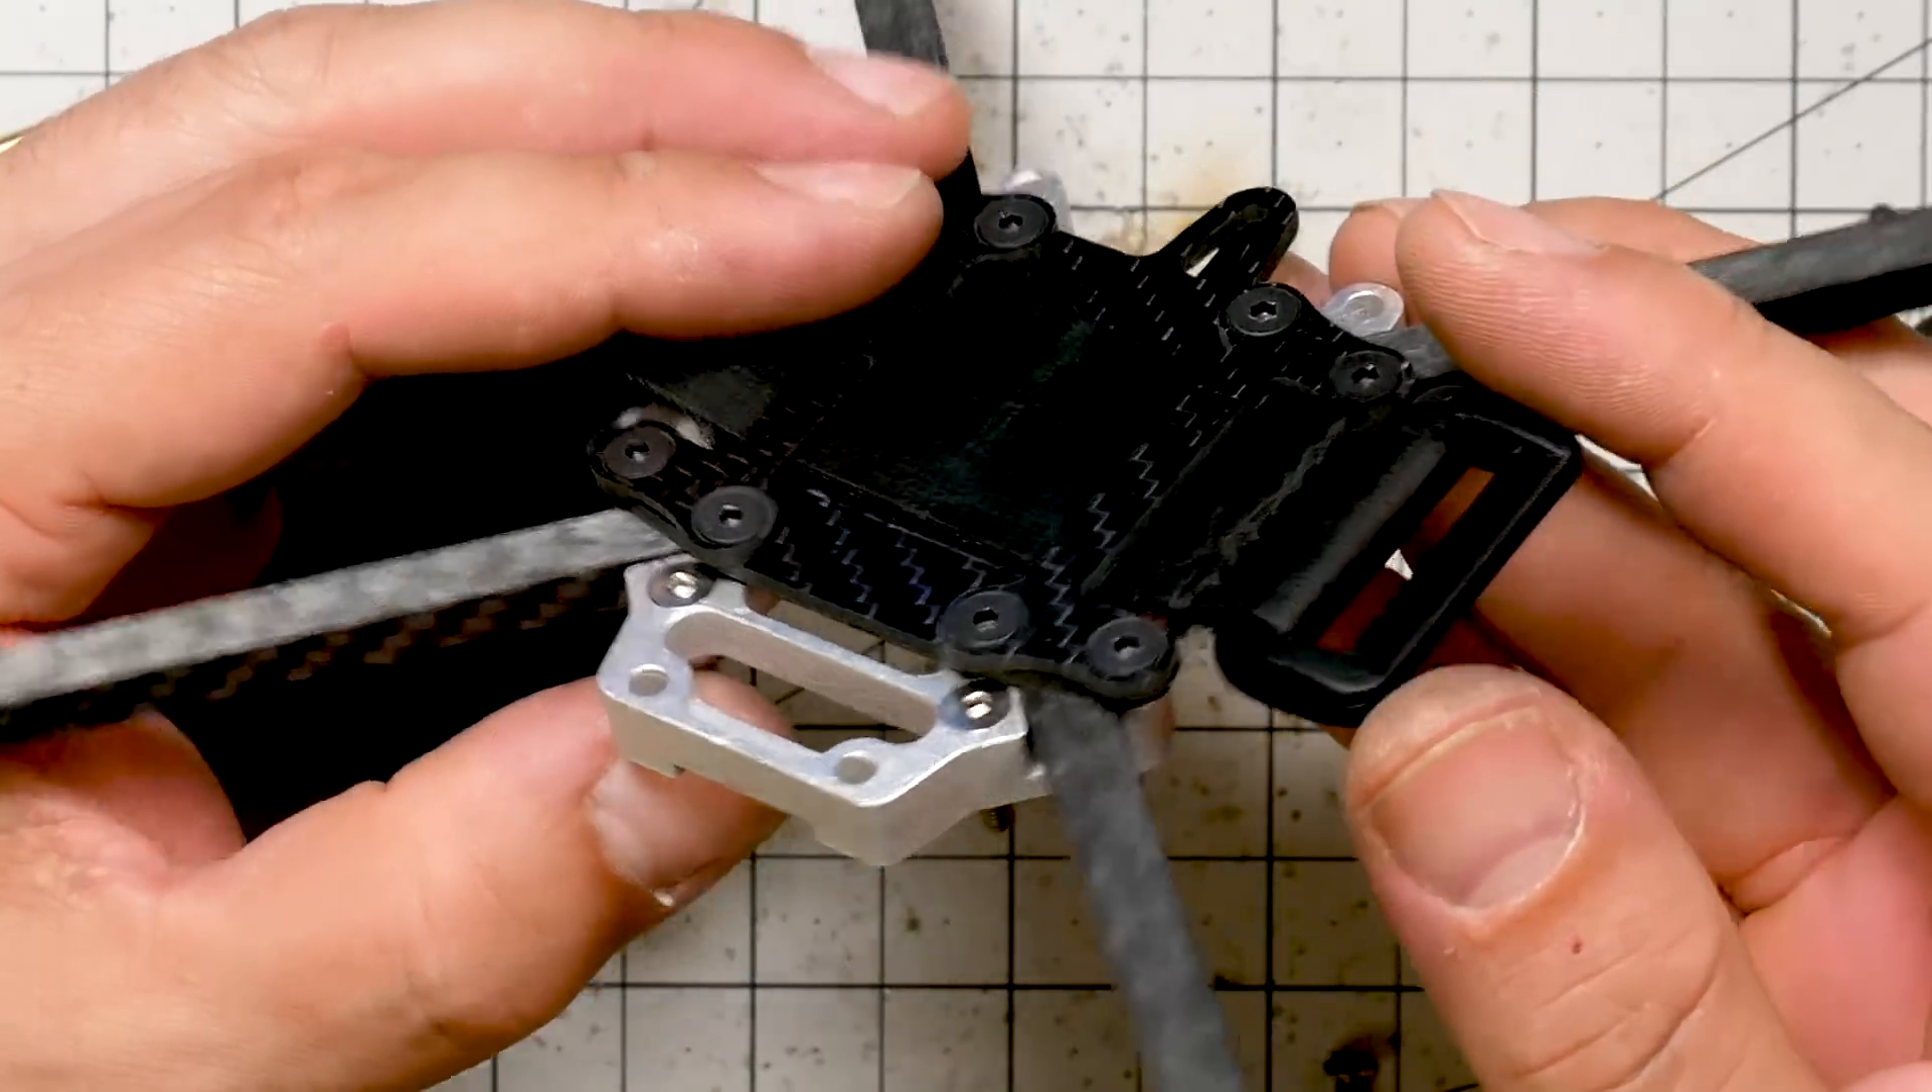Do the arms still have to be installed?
No.